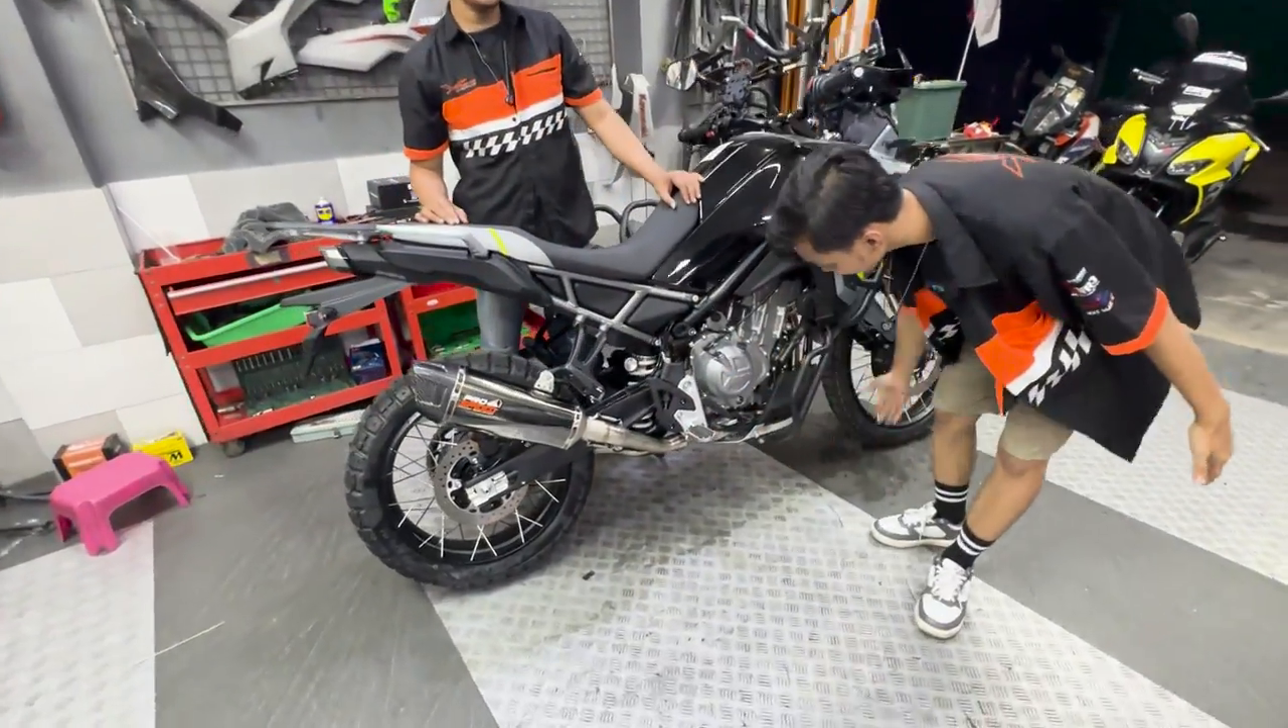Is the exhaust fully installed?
Yes.